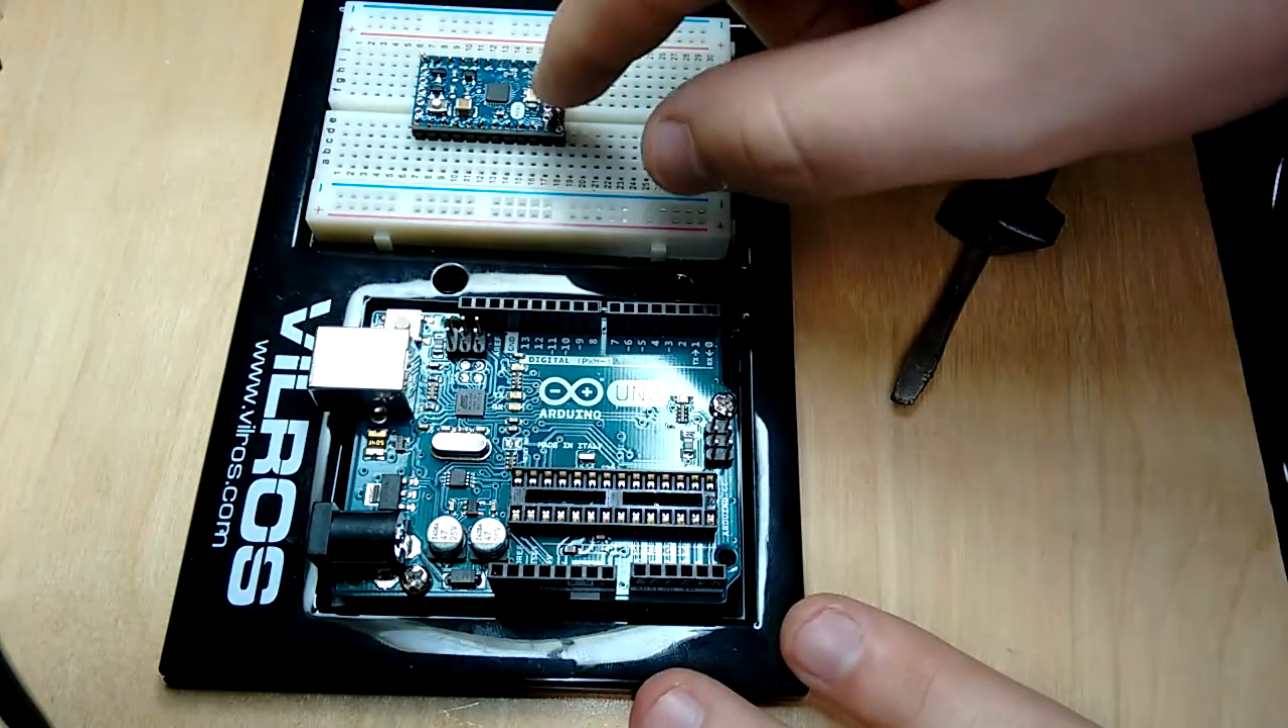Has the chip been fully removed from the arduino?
Yes.